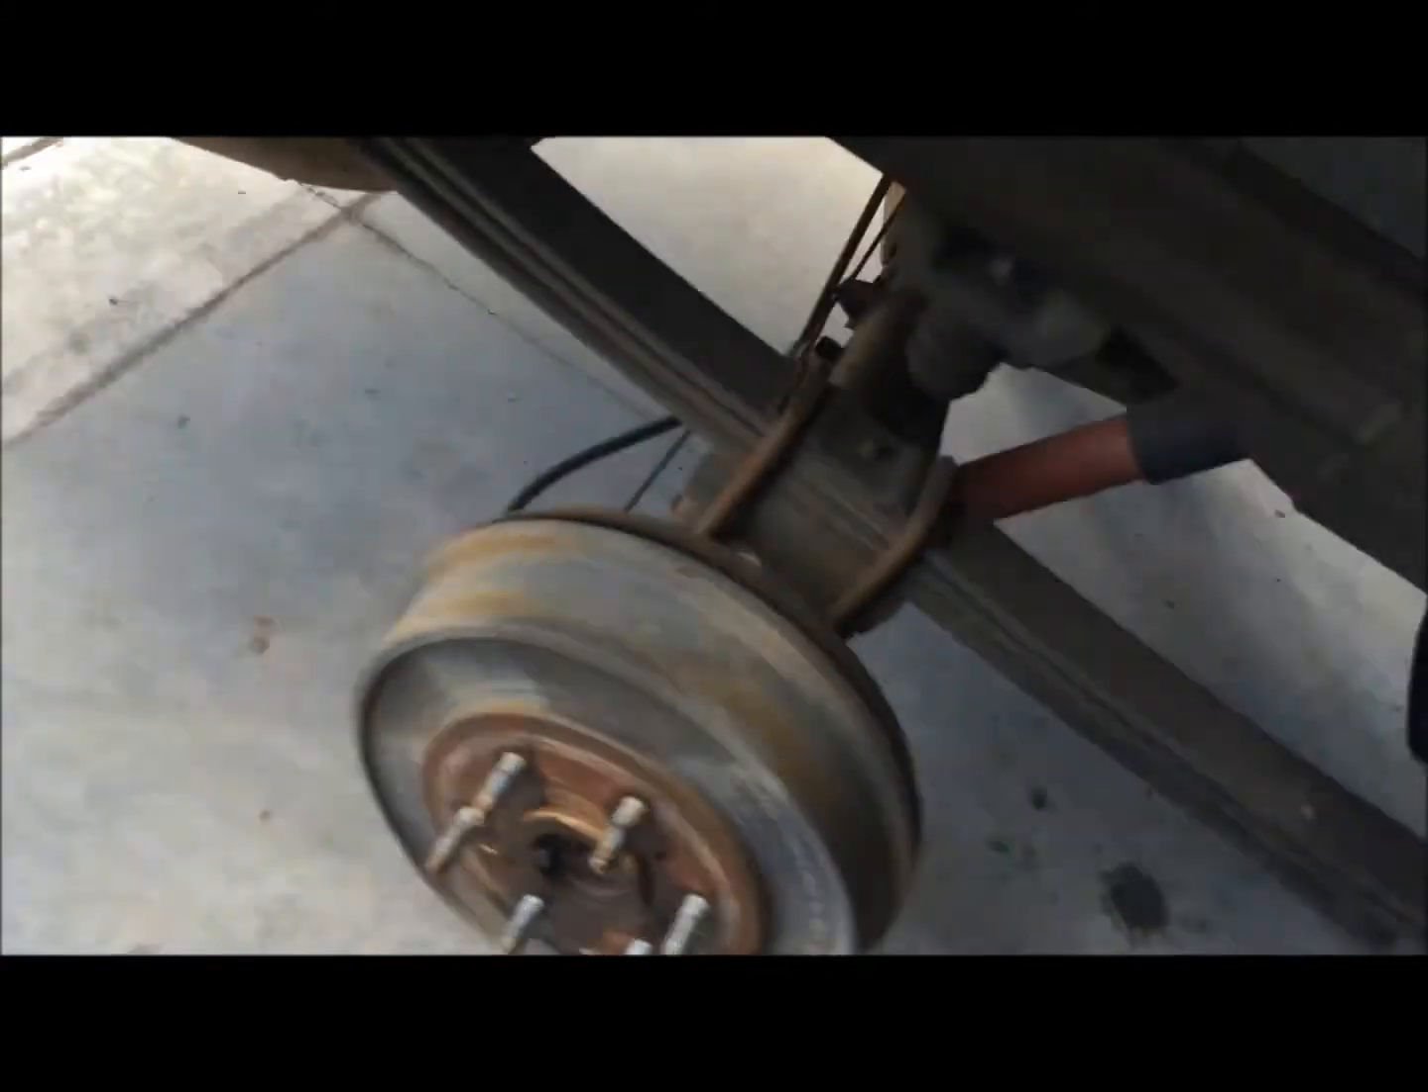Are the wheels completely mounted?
No.